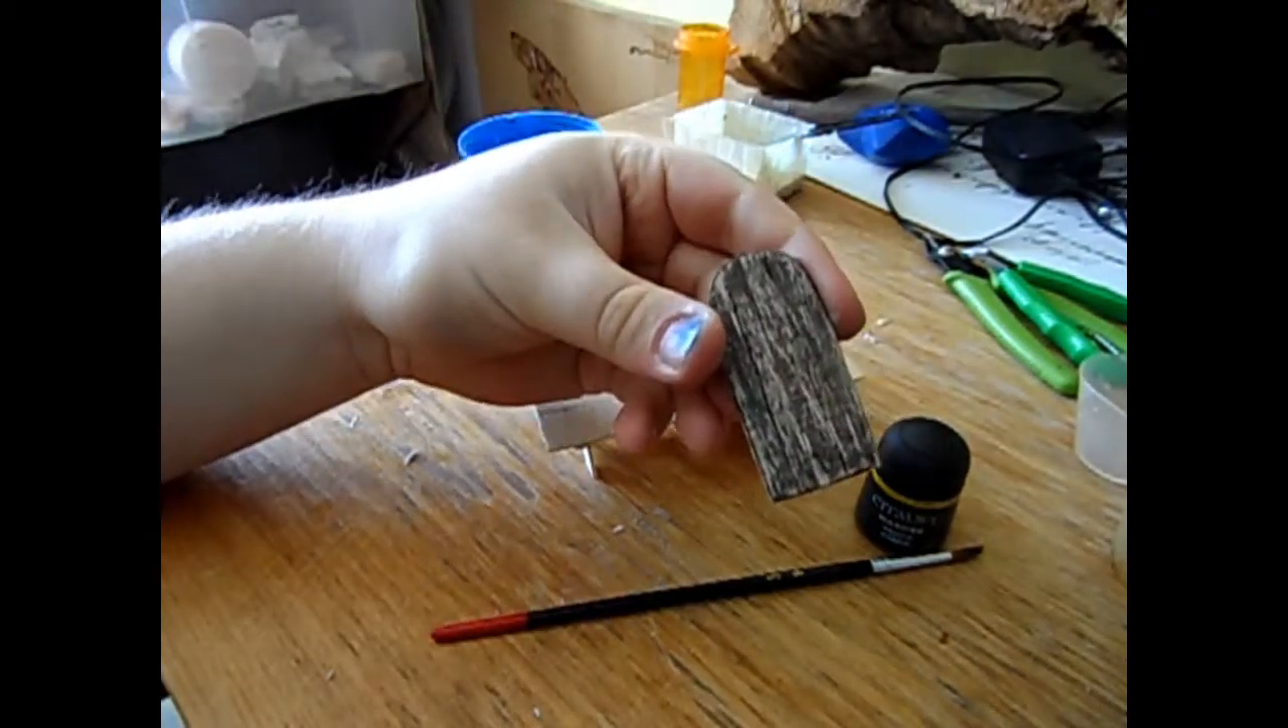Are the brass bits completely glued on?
No.